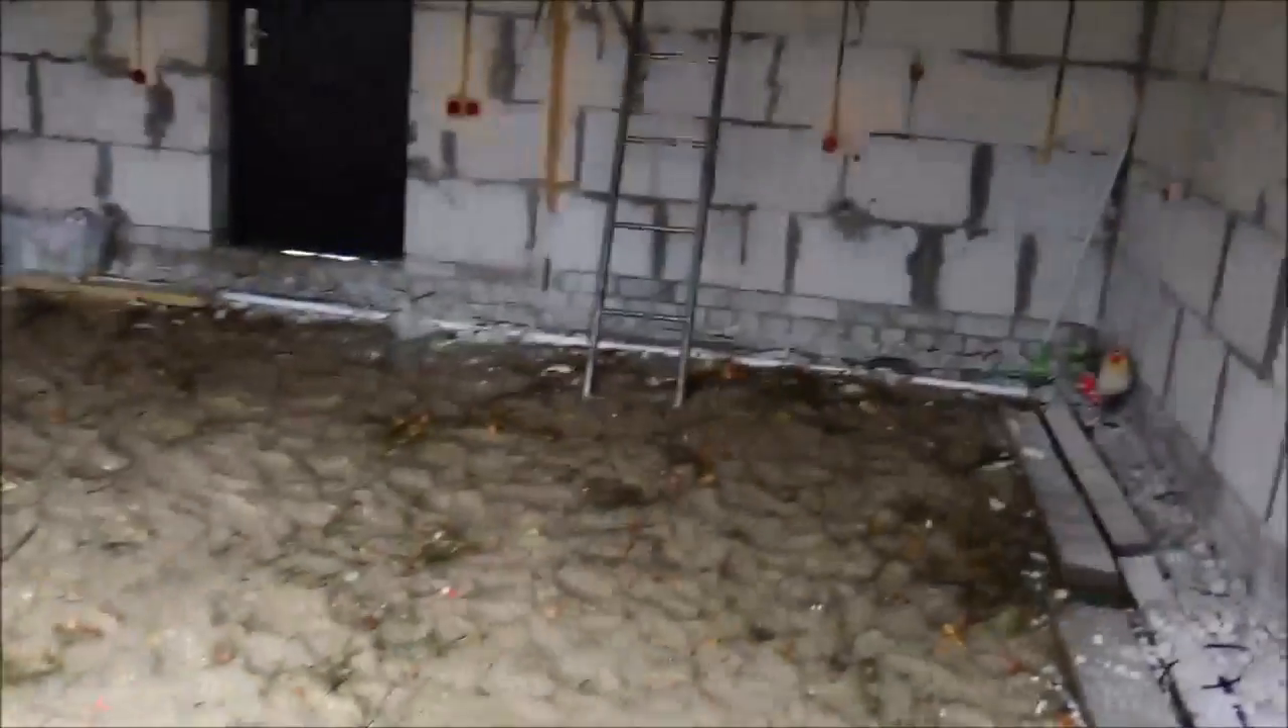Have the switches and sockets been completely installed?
No.